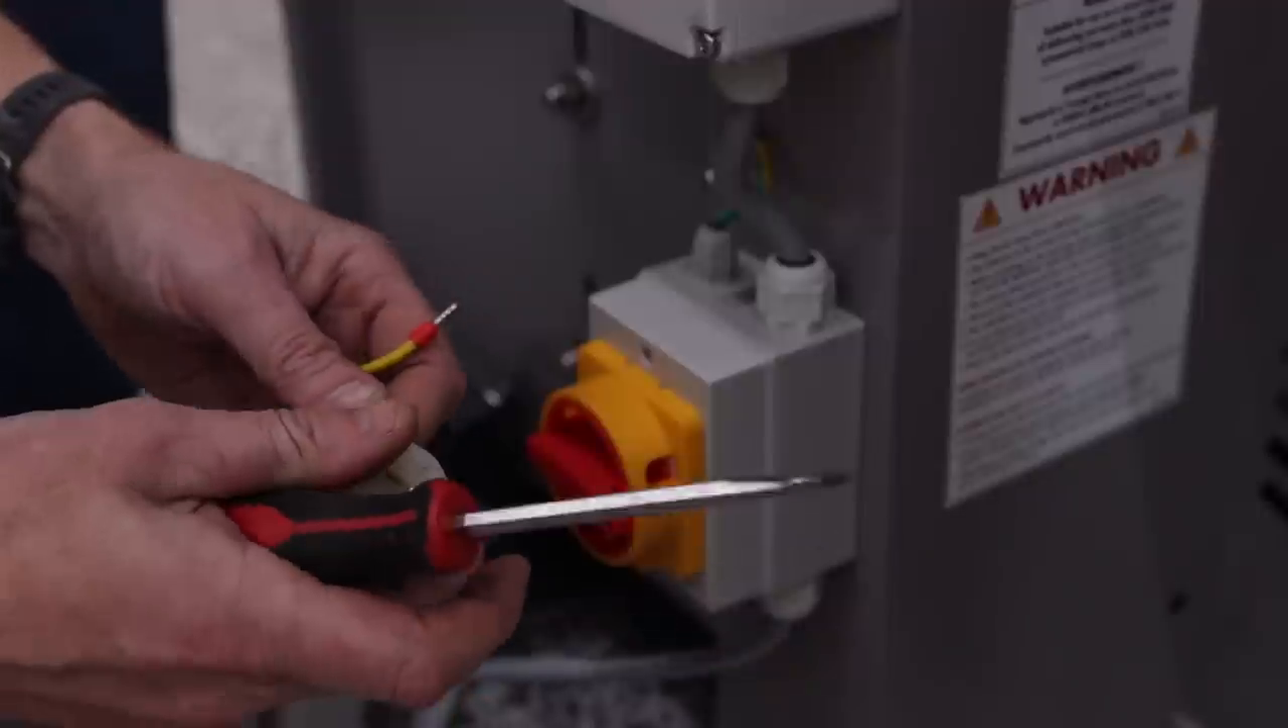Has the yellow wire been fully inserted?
No.